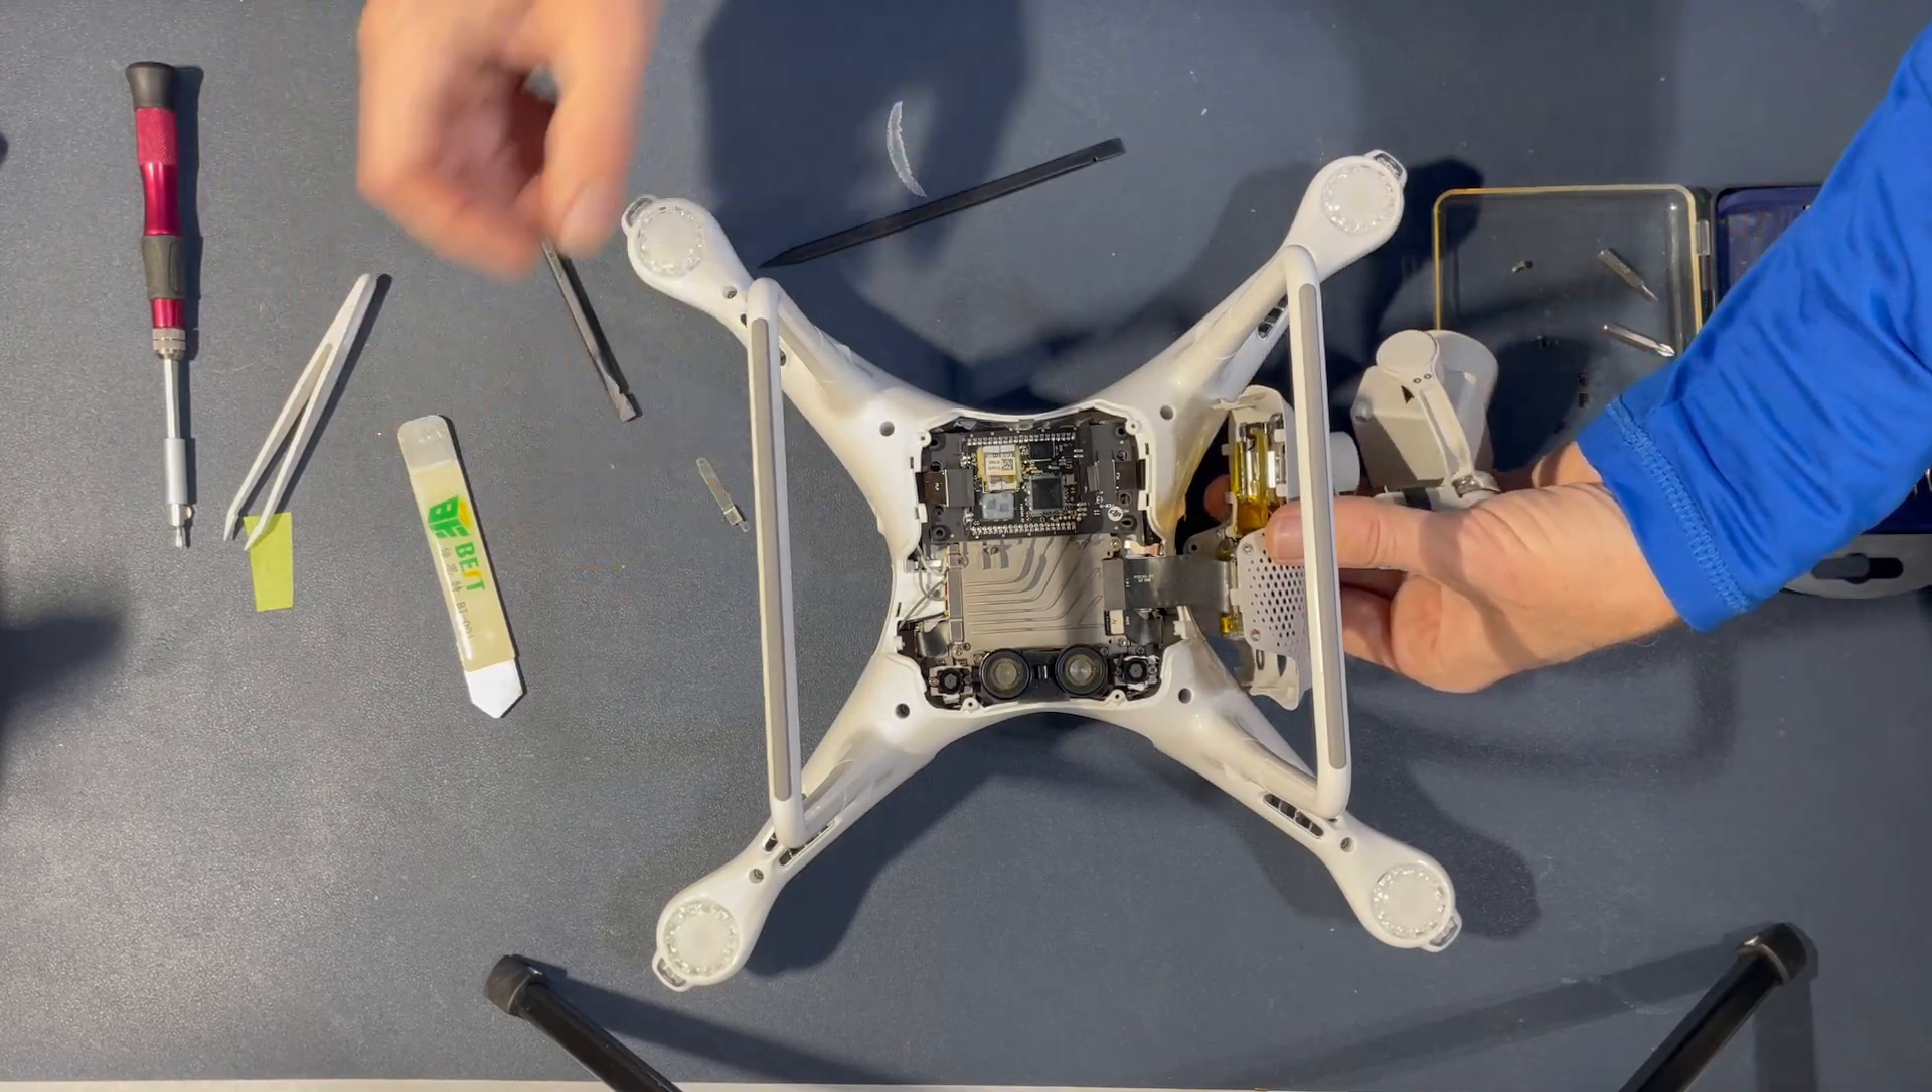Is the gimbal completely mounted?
No.